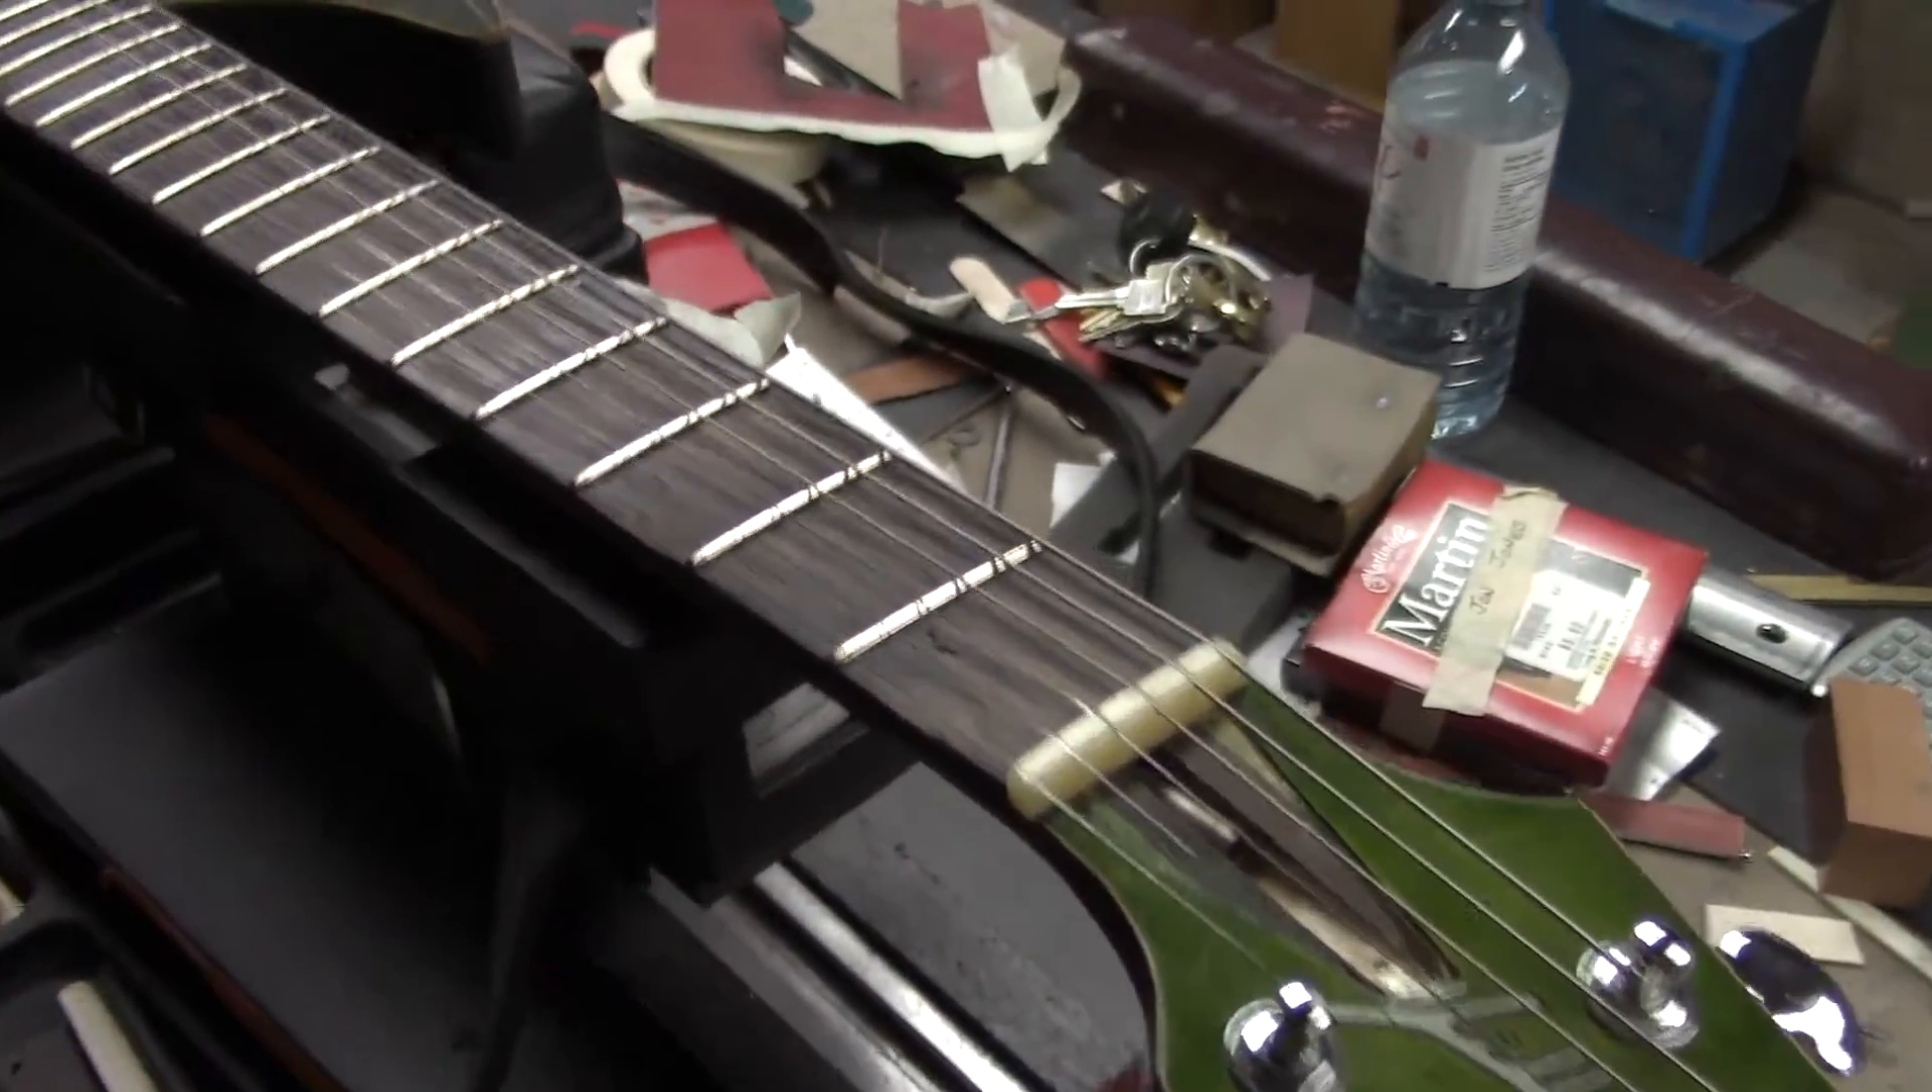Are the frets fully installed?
Yes.